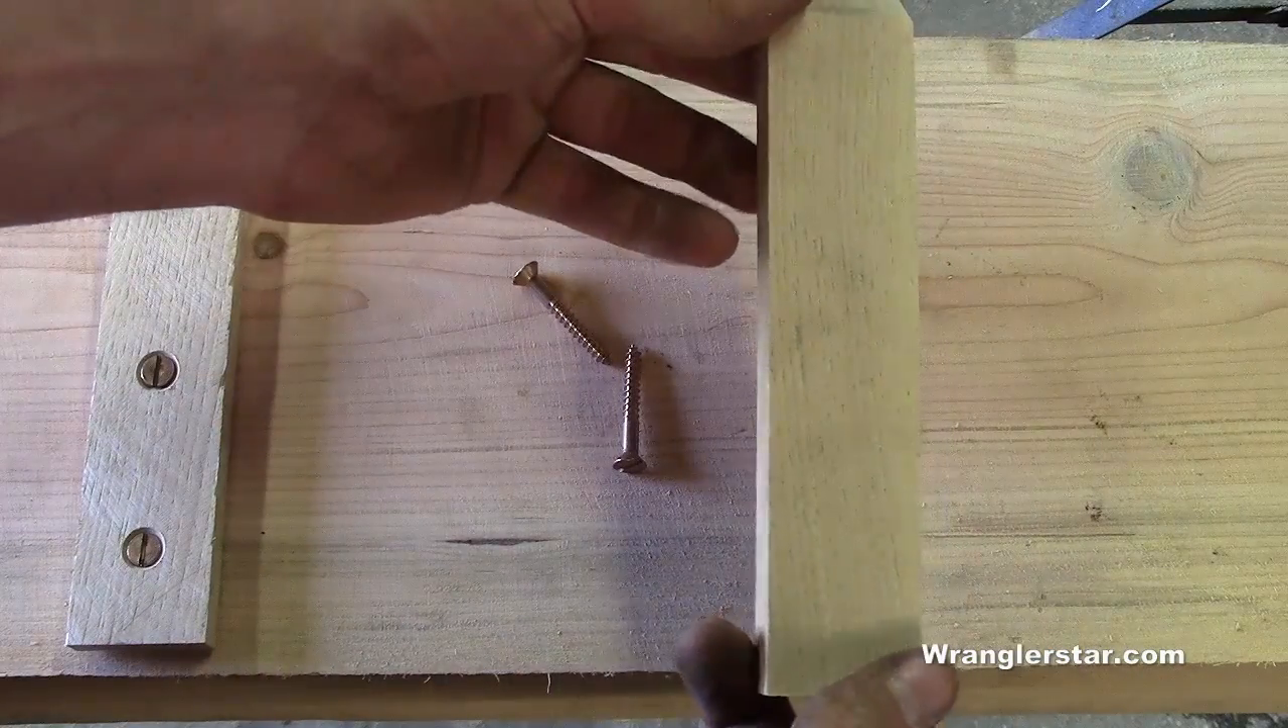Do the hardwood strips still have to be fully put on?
Yes.